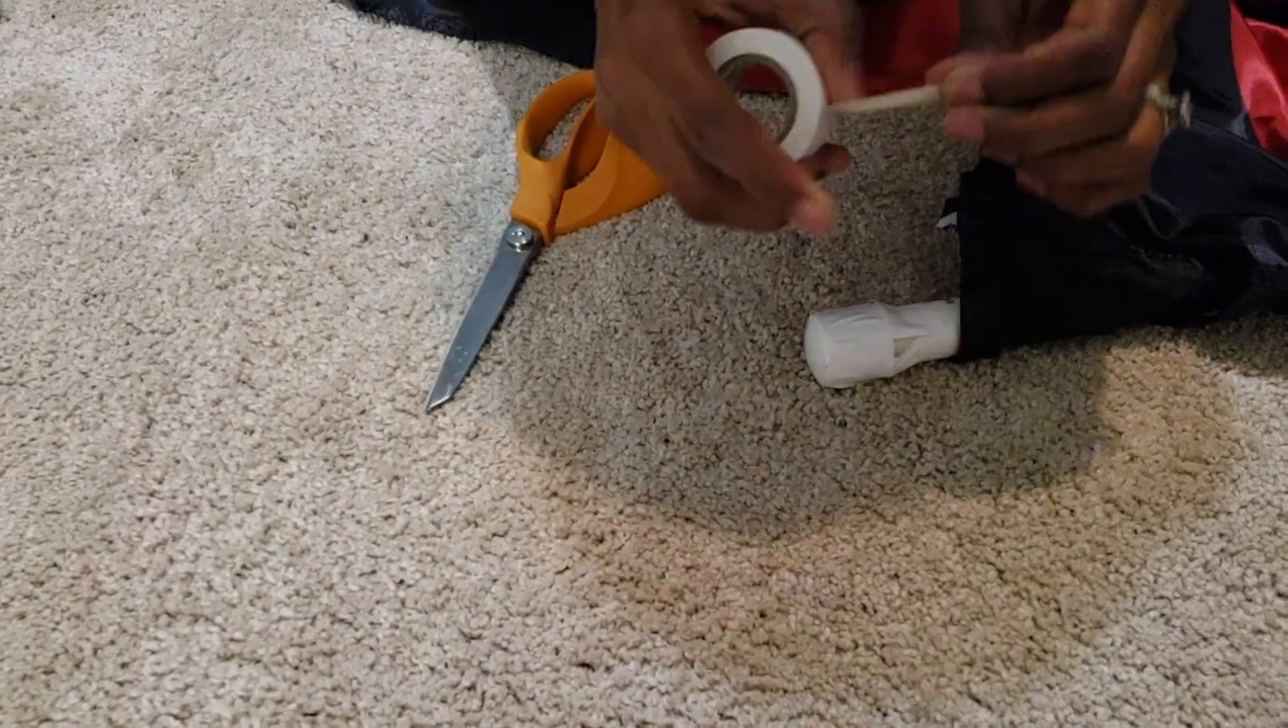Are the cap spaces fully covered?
No.